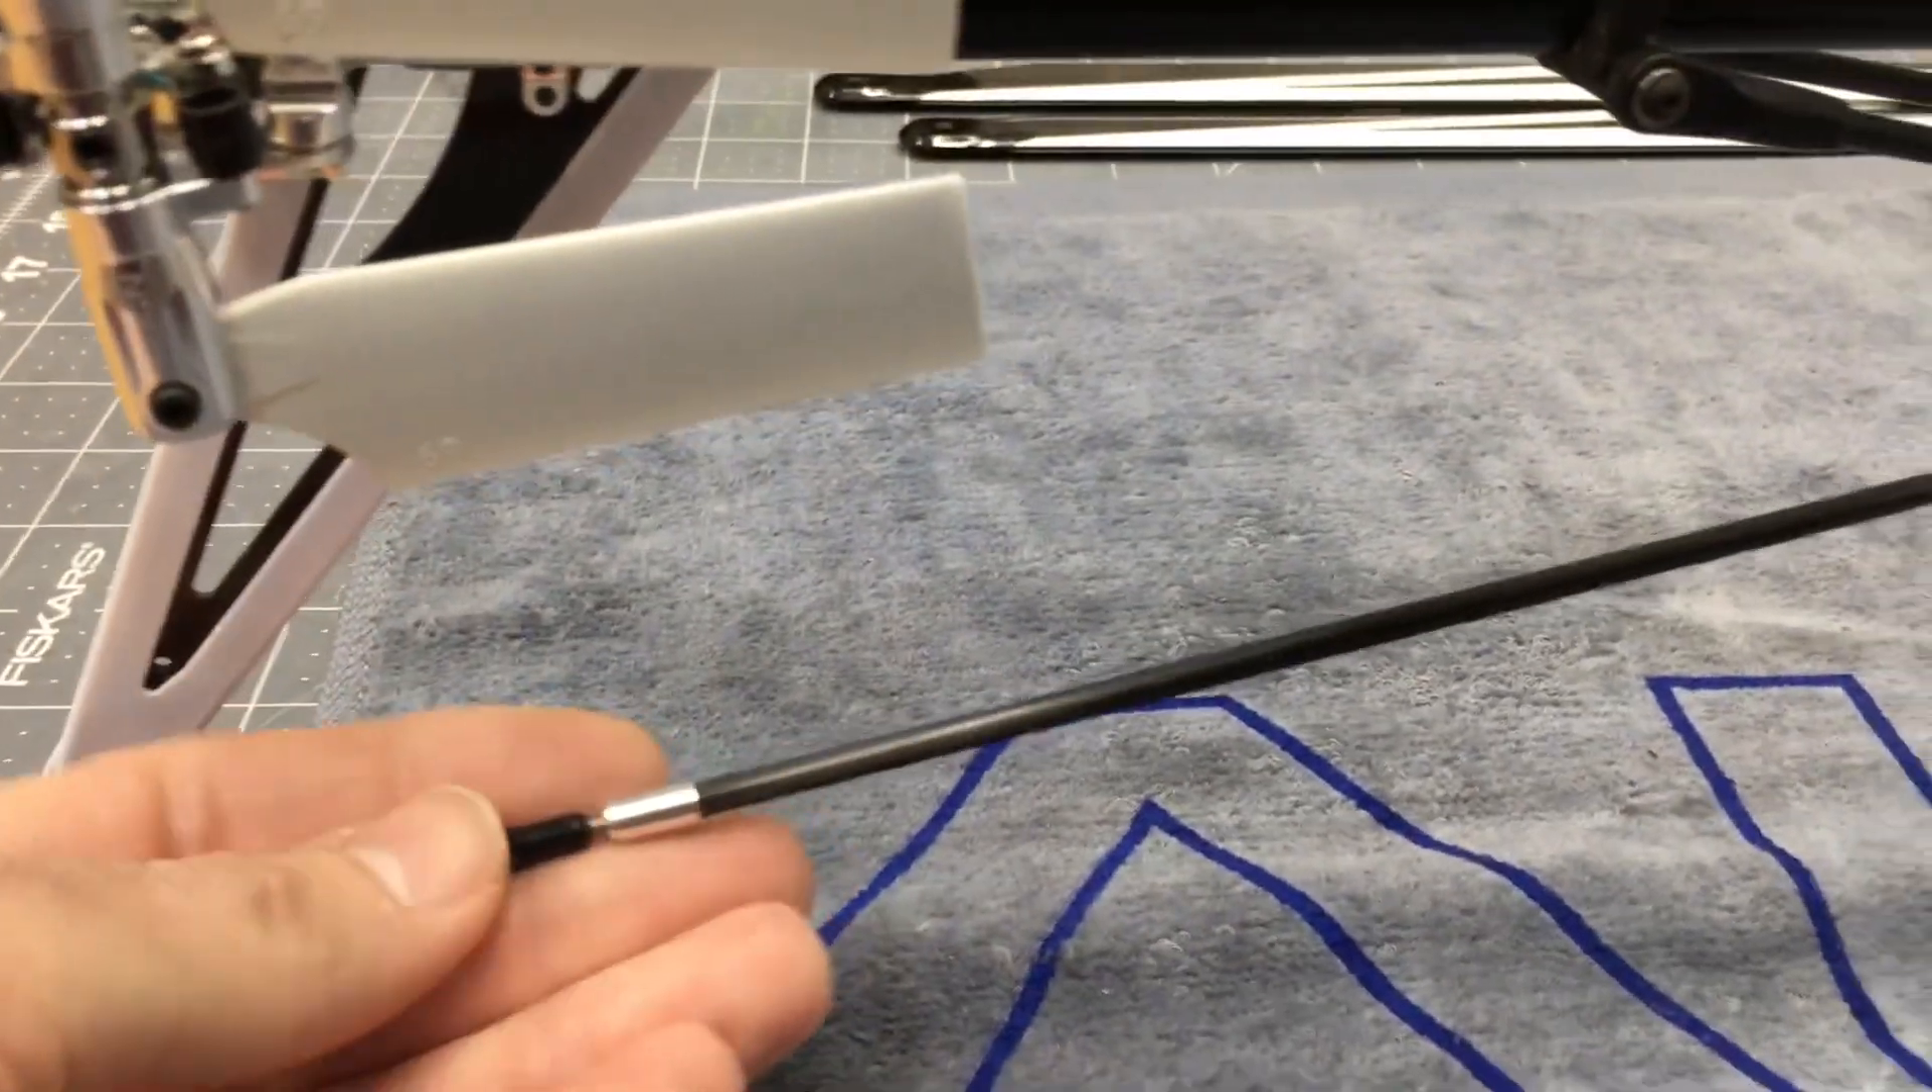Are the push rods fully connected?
No.